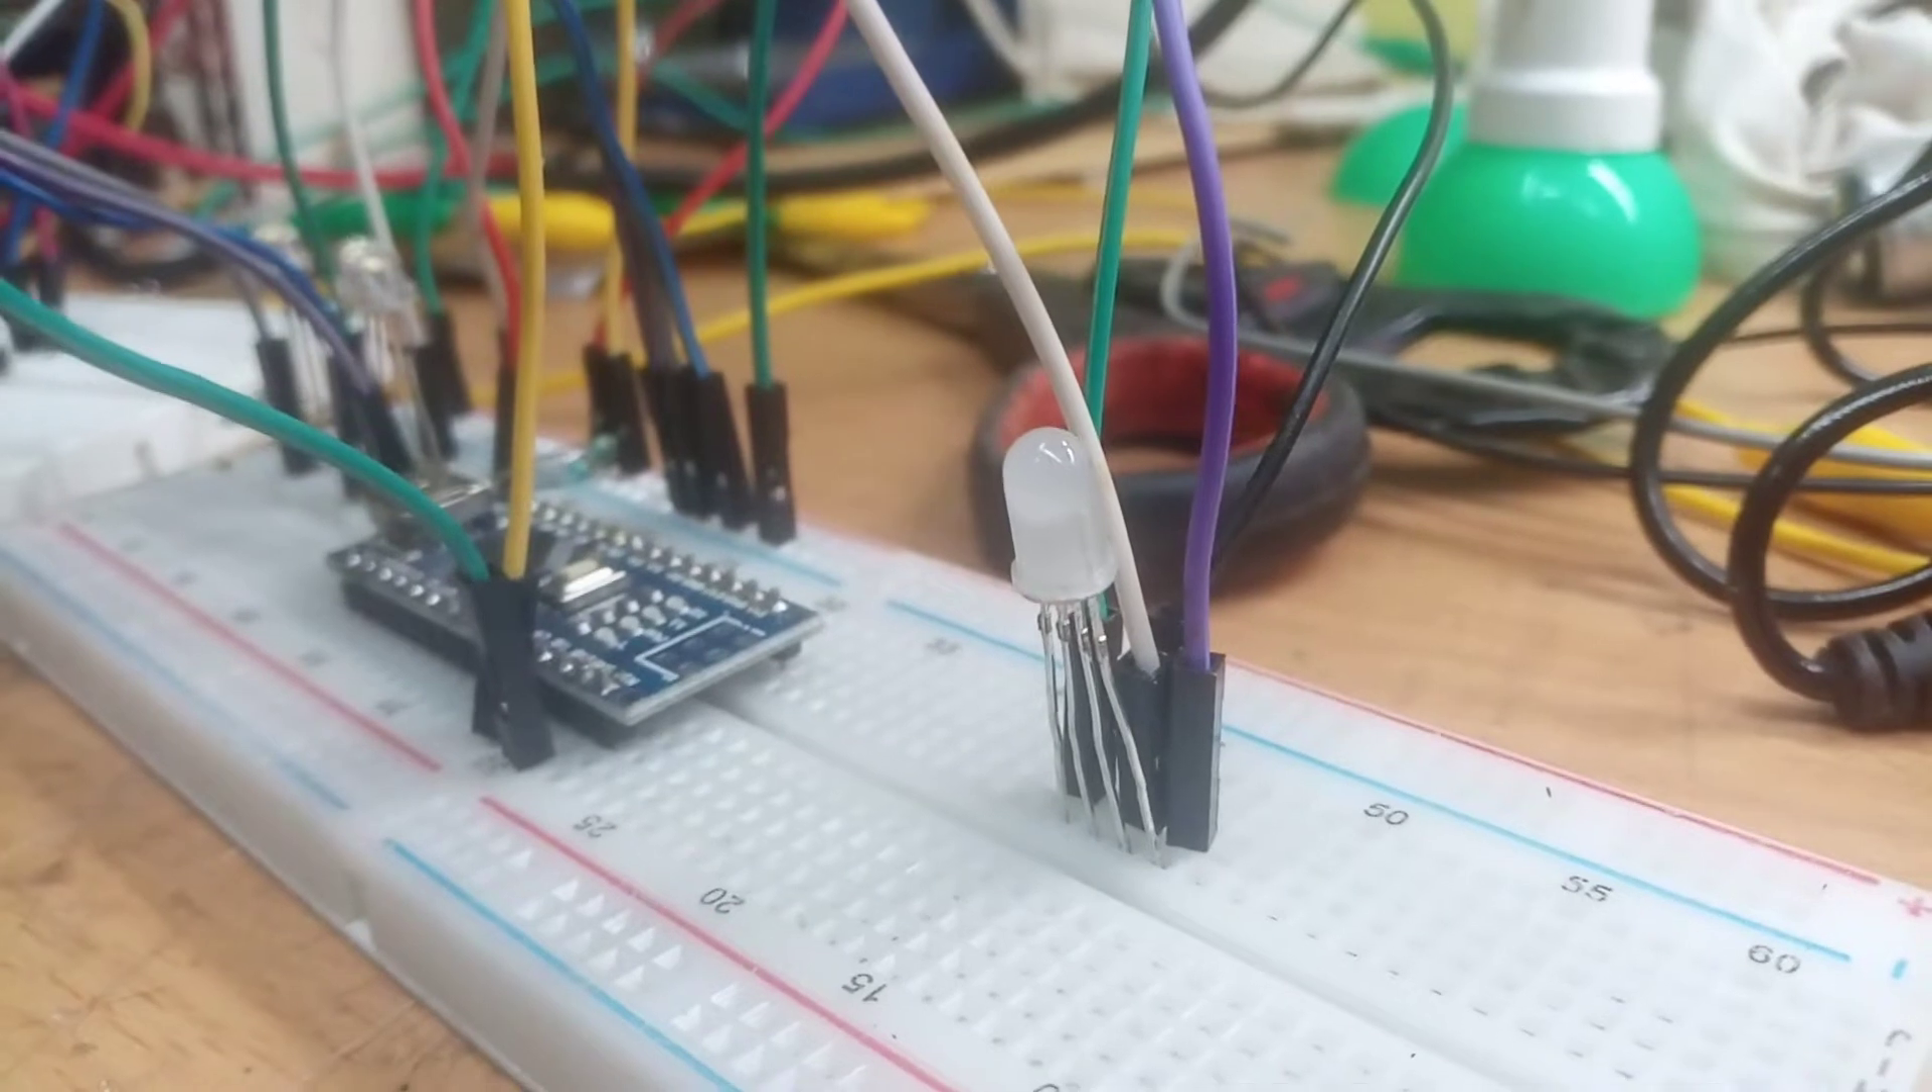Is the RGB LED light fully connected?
Yes.